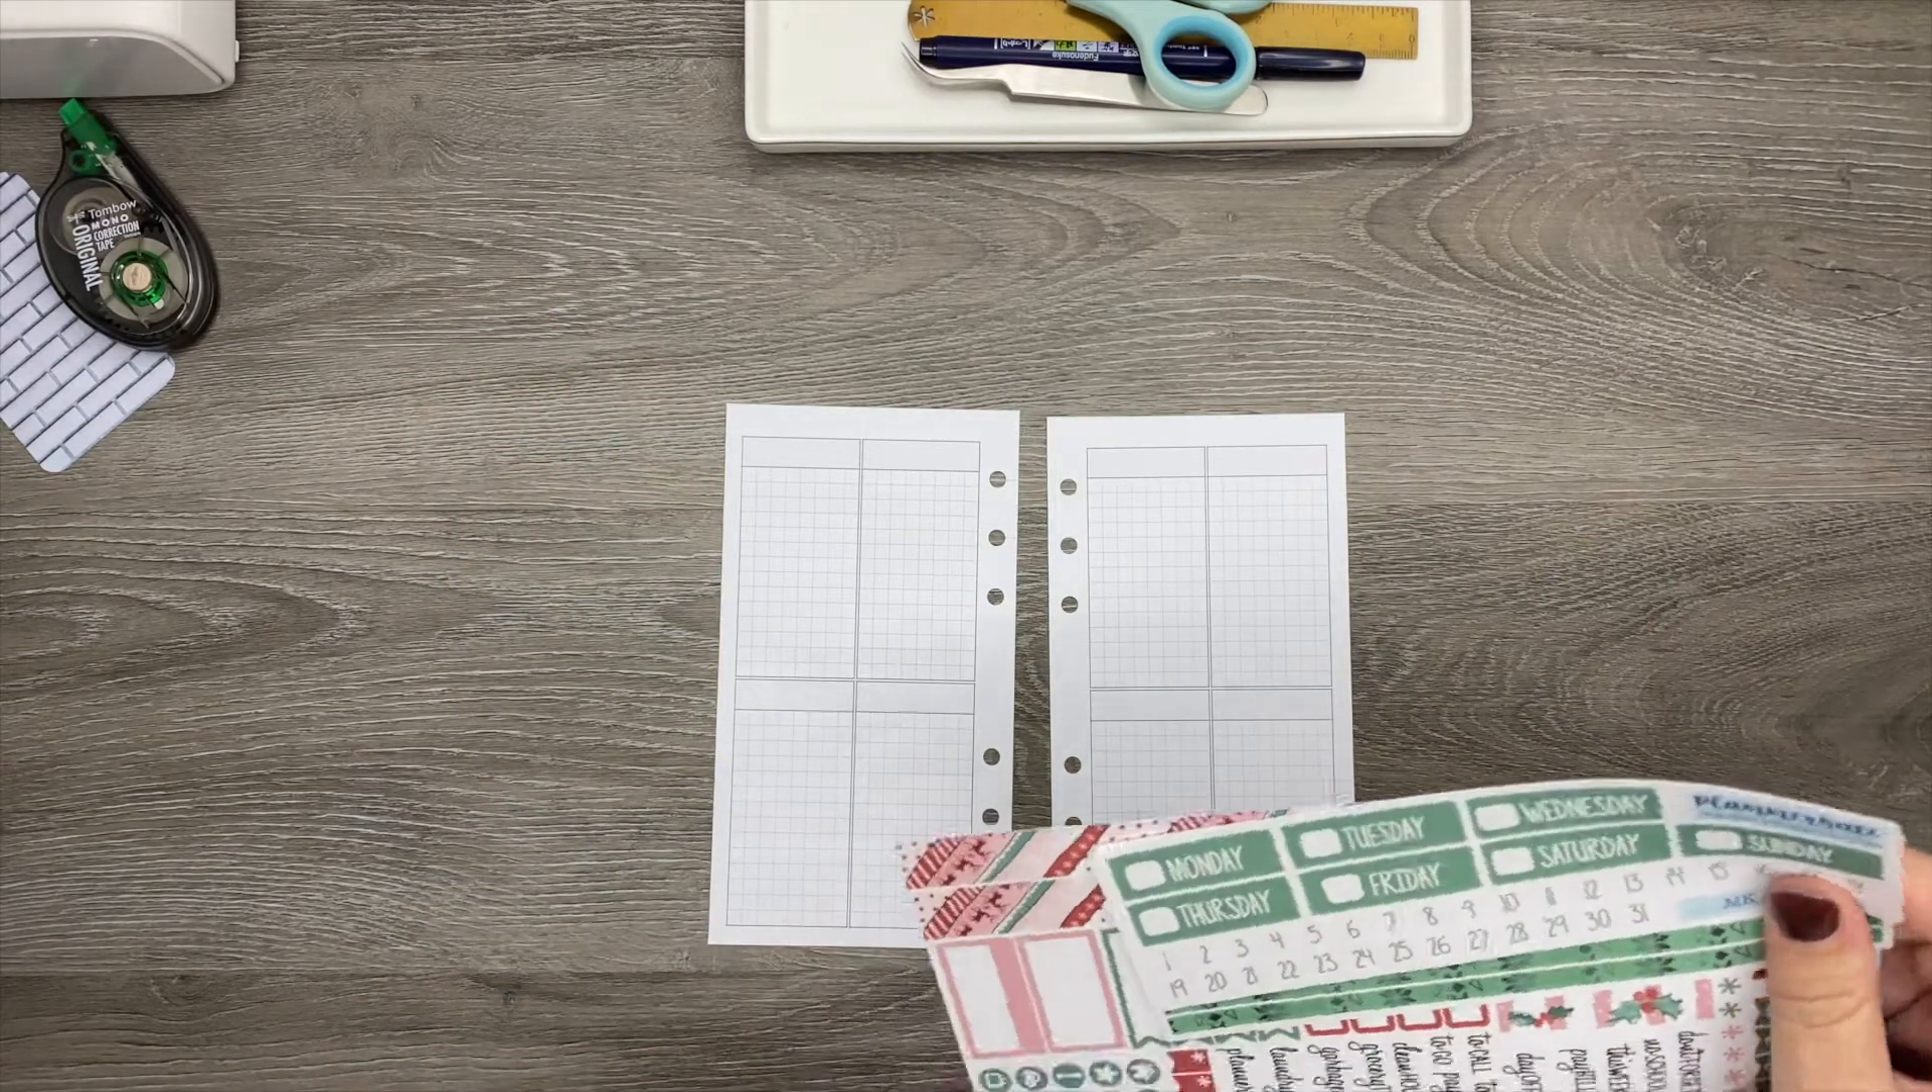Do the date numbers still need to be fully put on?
Yes.